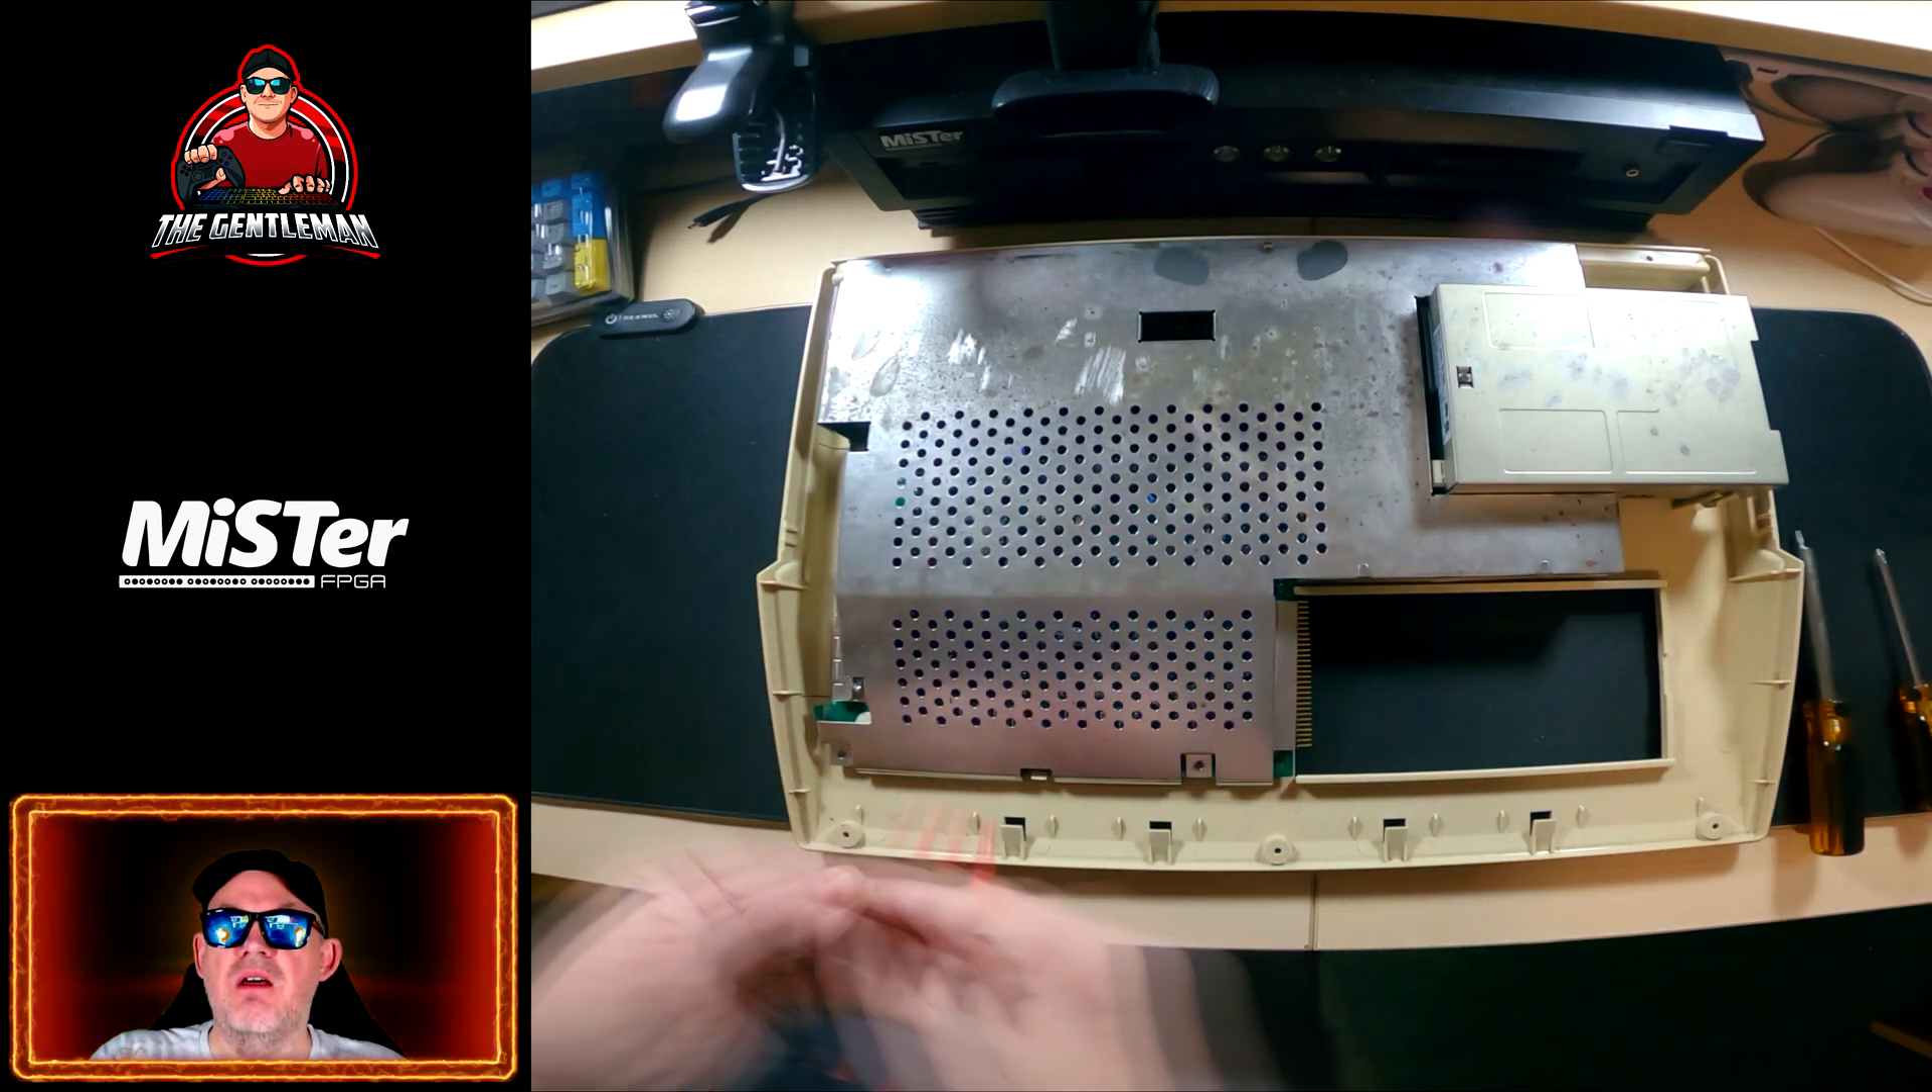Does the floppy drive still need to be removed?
Yes.